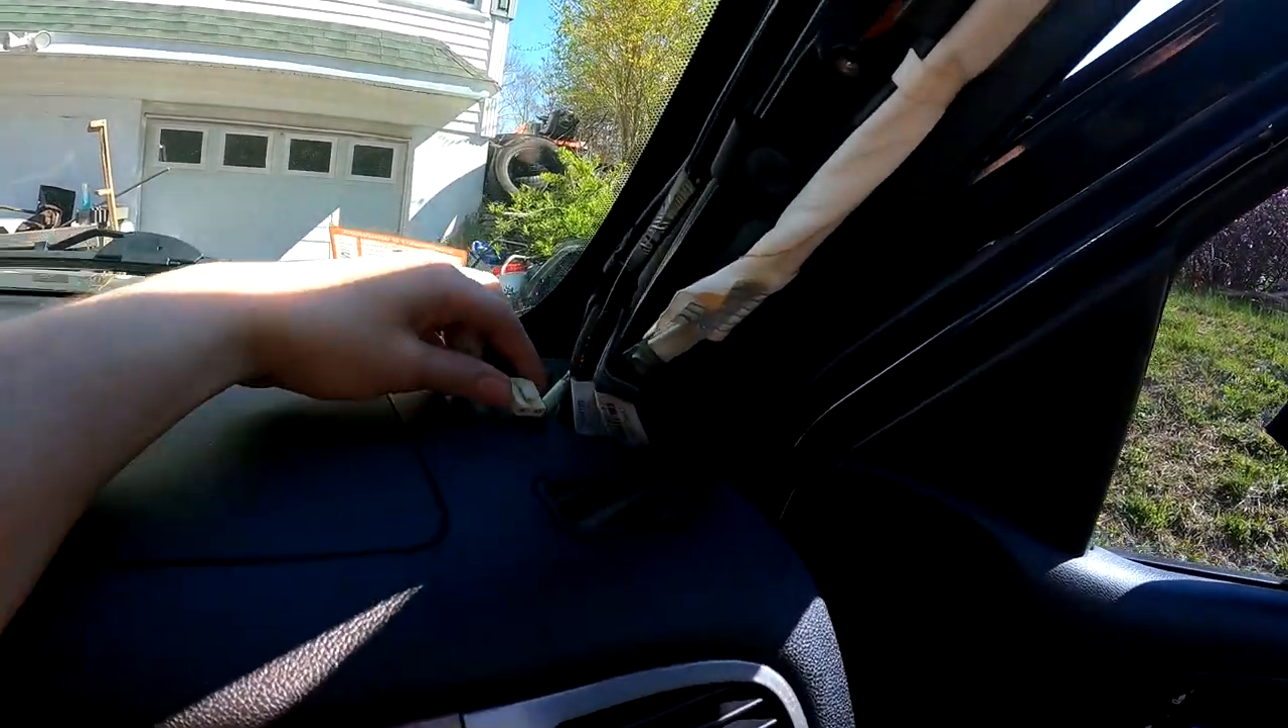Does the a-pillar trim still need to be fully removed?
No.